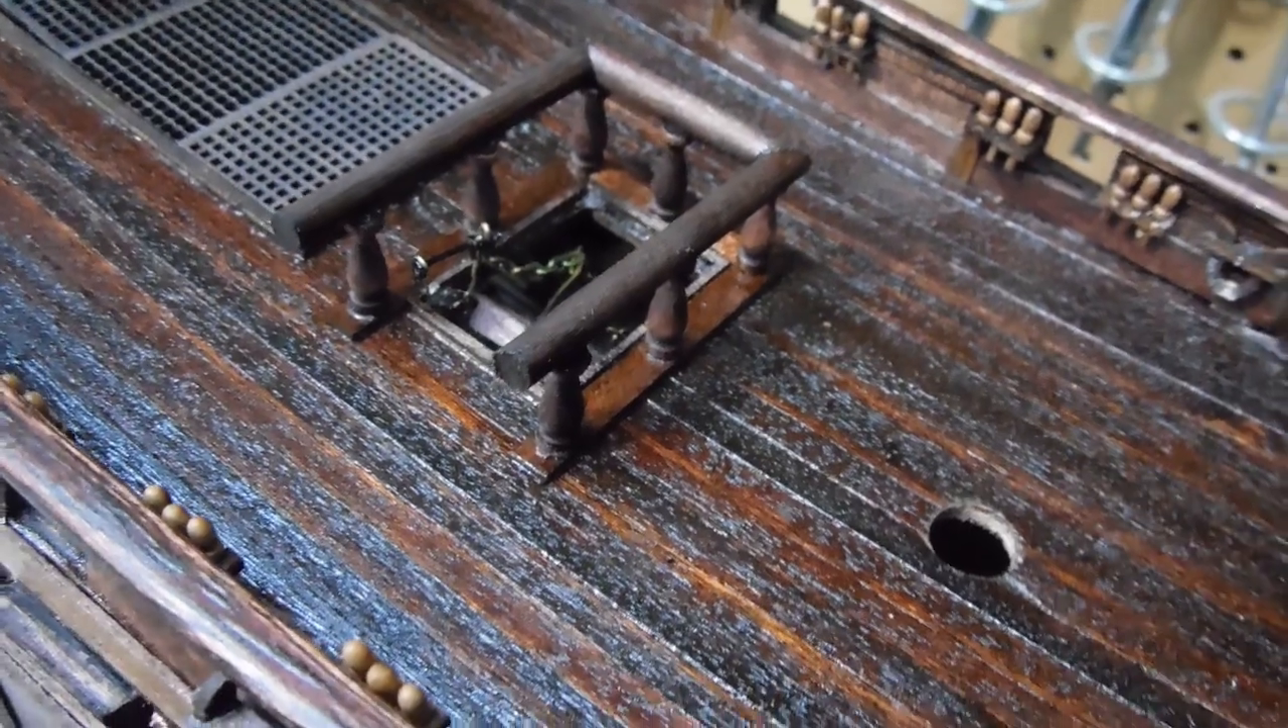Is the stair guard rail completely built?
Yes.